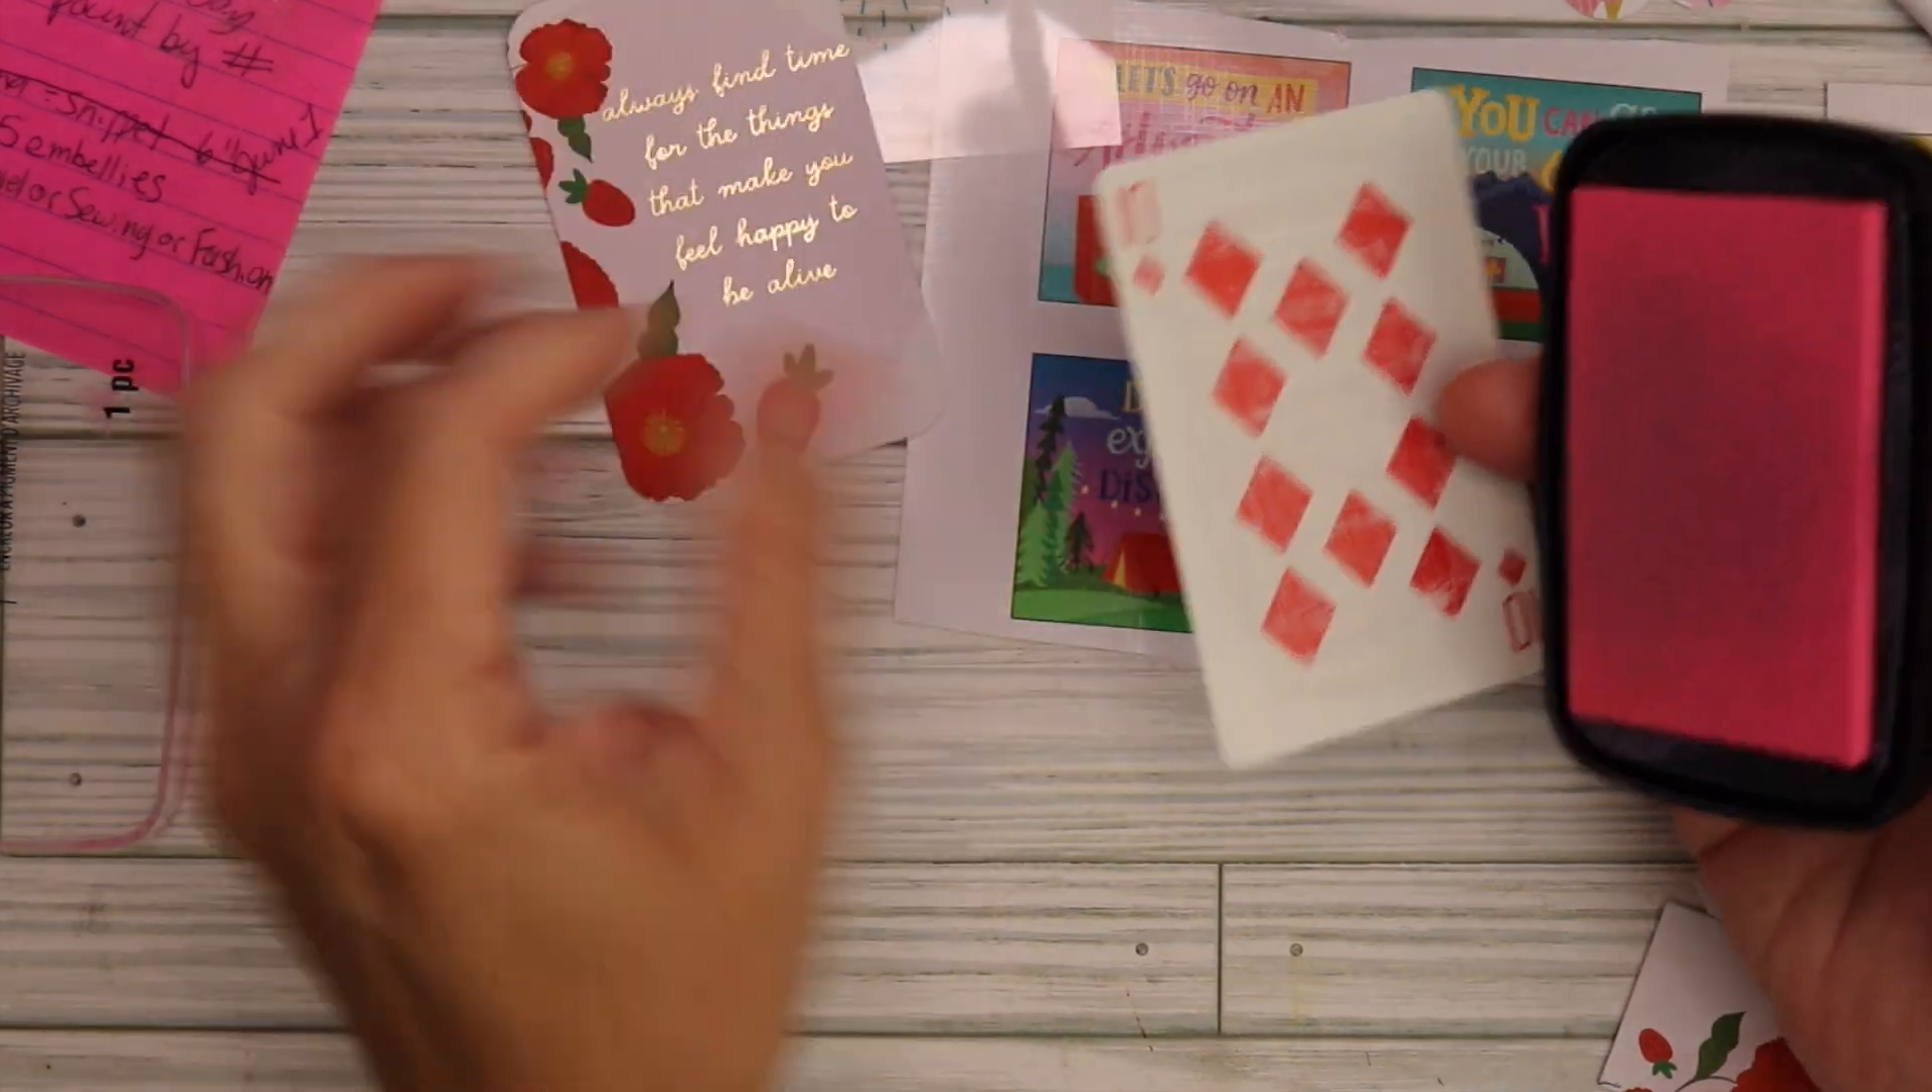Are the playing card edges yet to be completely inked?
Yes.